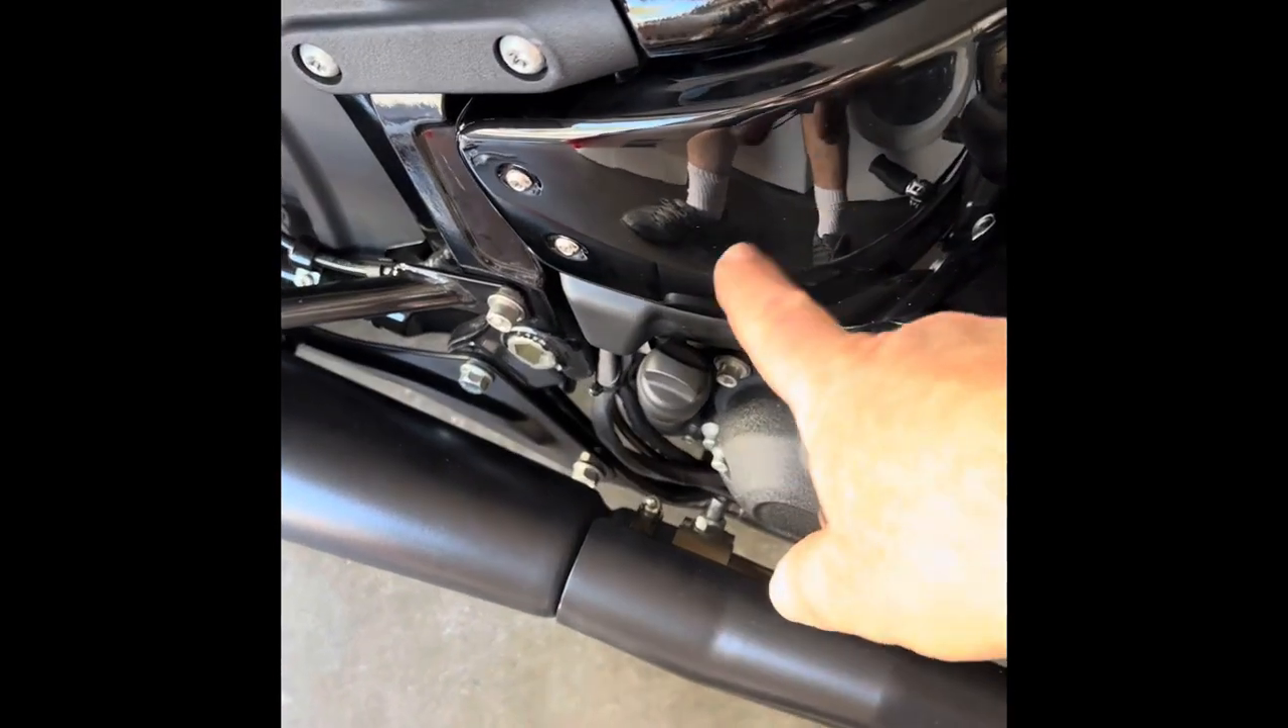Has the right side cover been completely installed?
Yes.